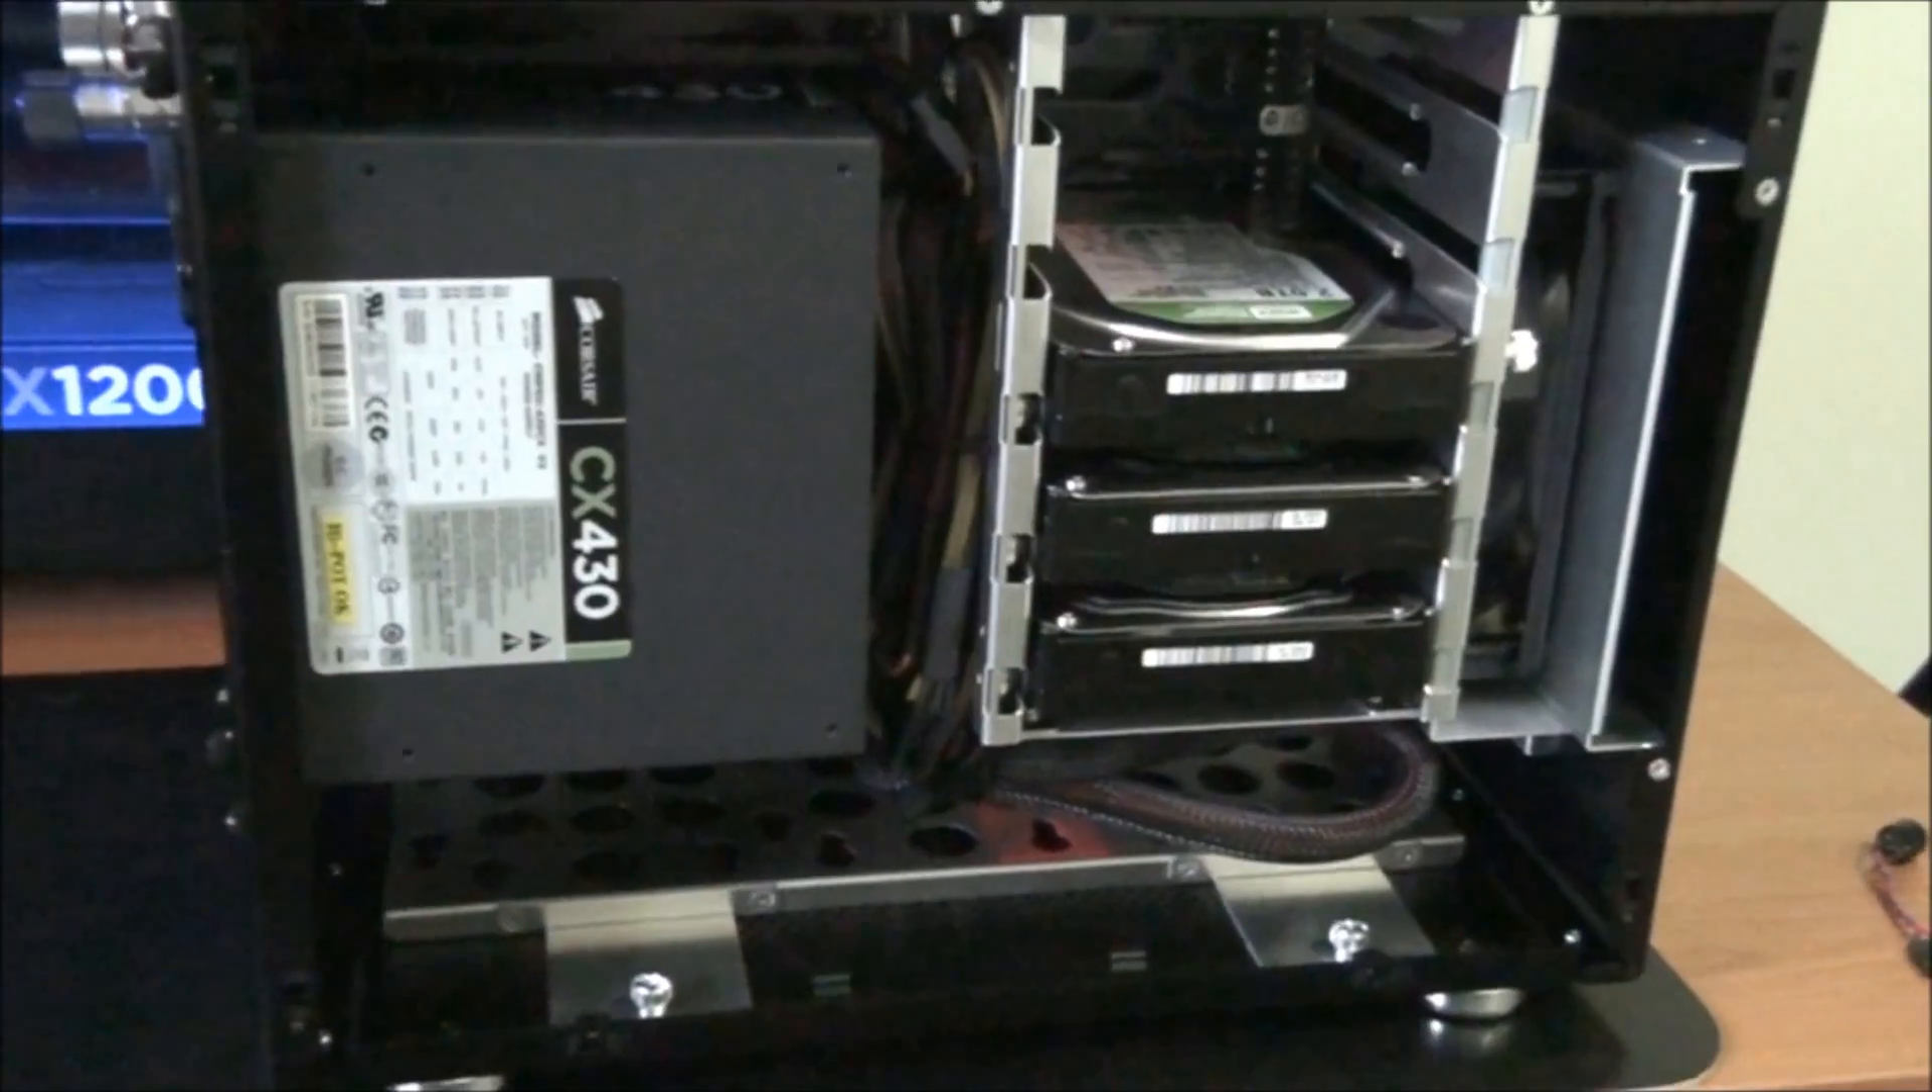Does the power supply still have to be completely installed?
No.